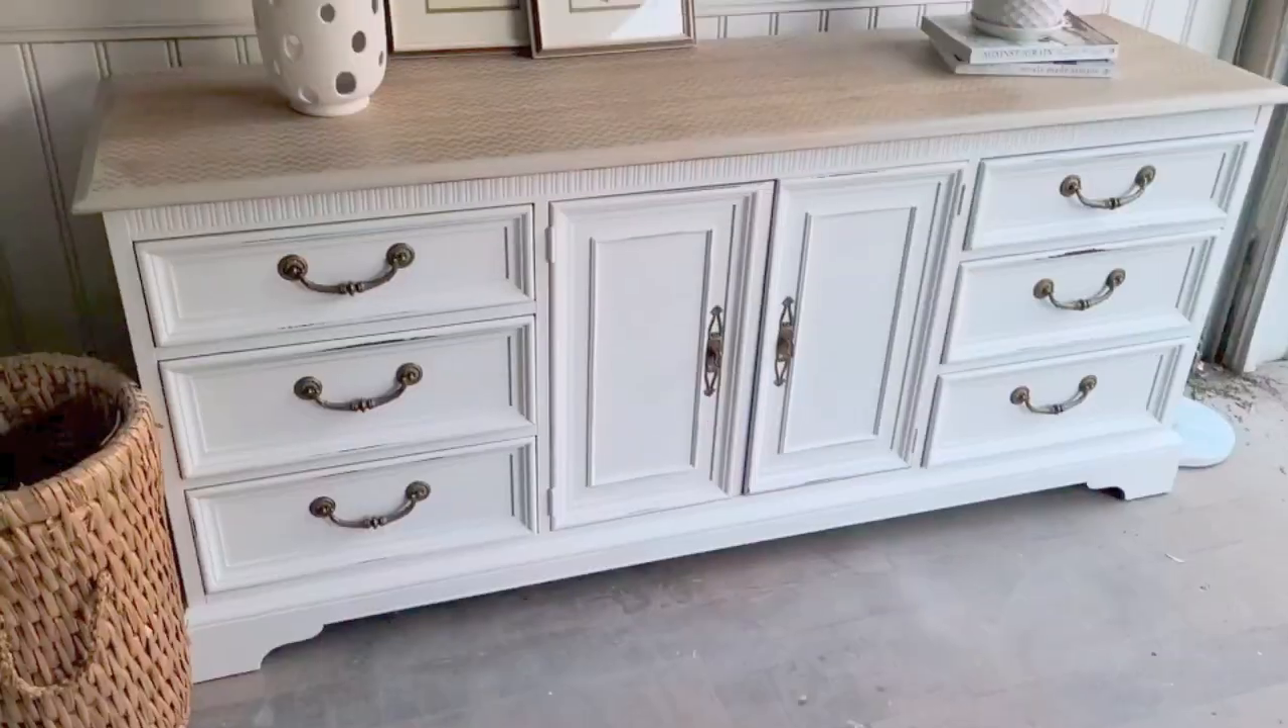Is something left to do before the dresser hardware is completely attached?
No.